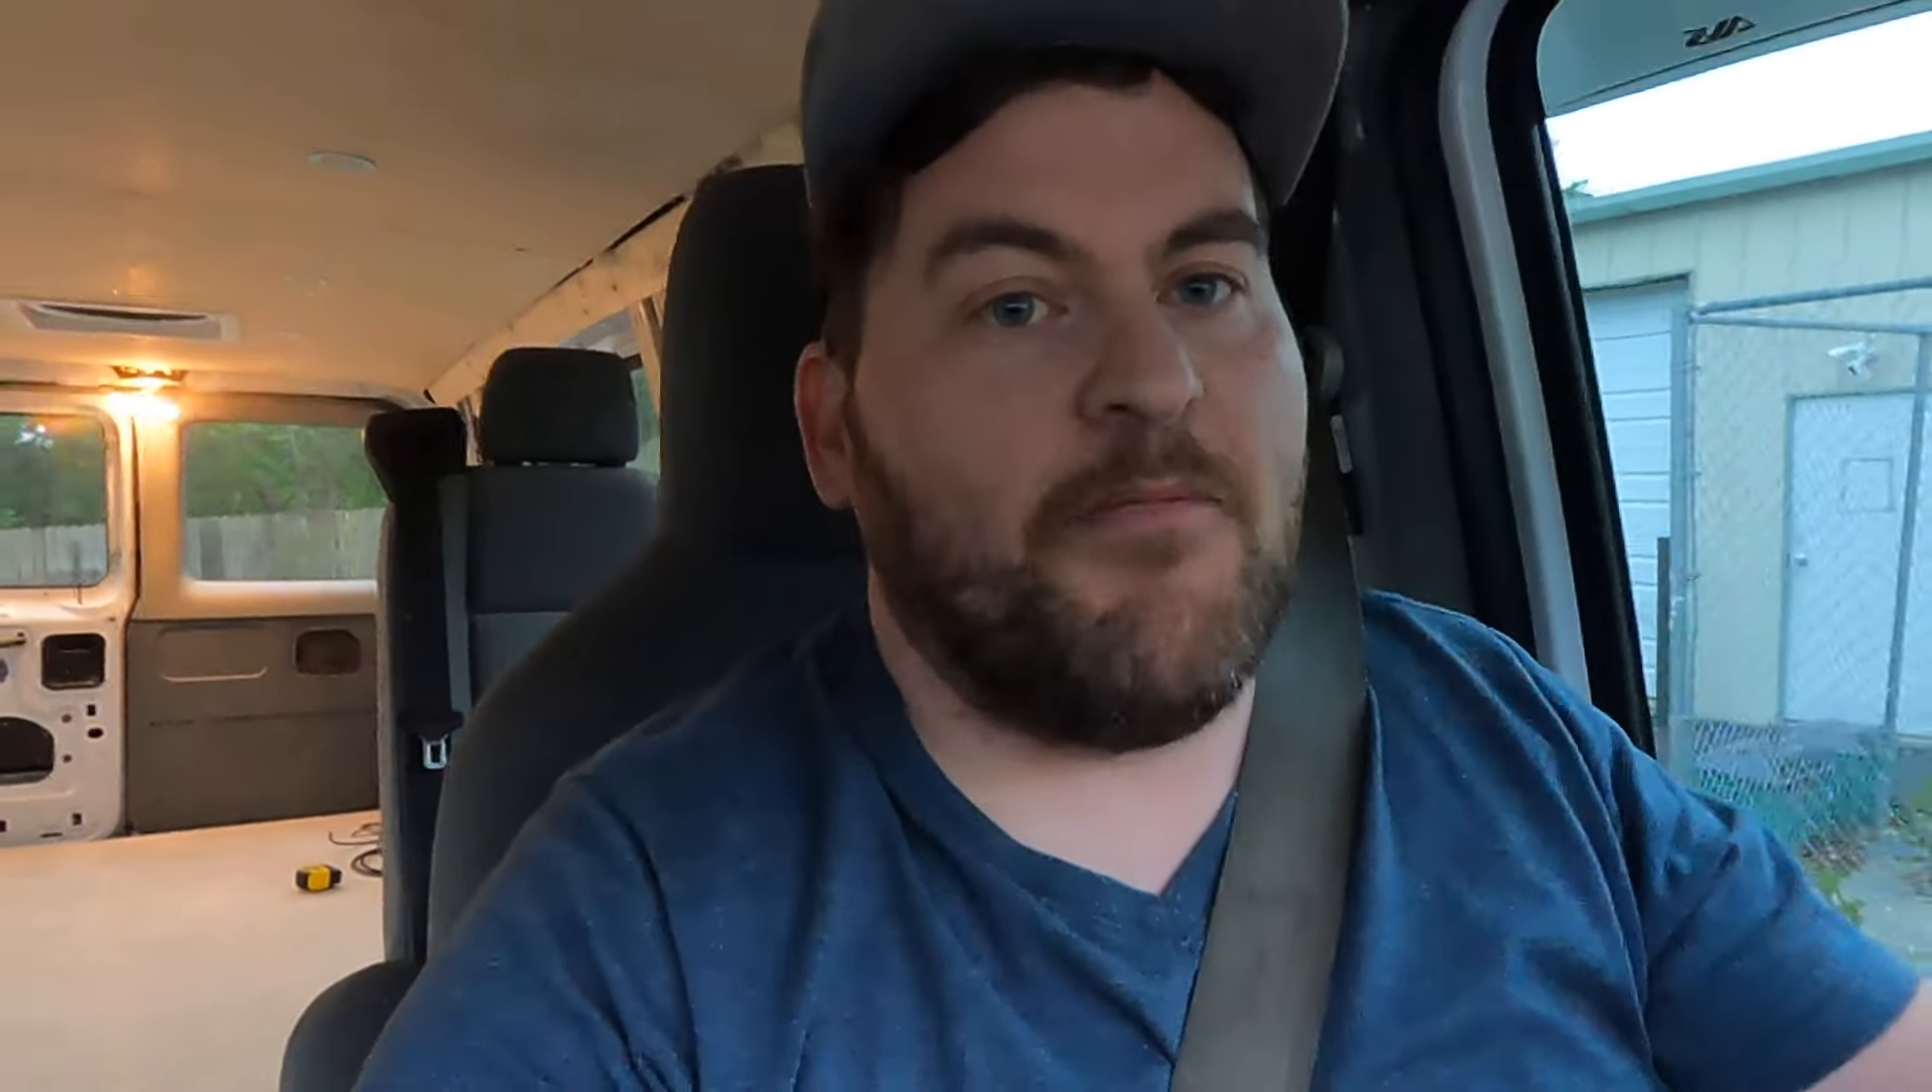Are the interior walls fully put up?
No.